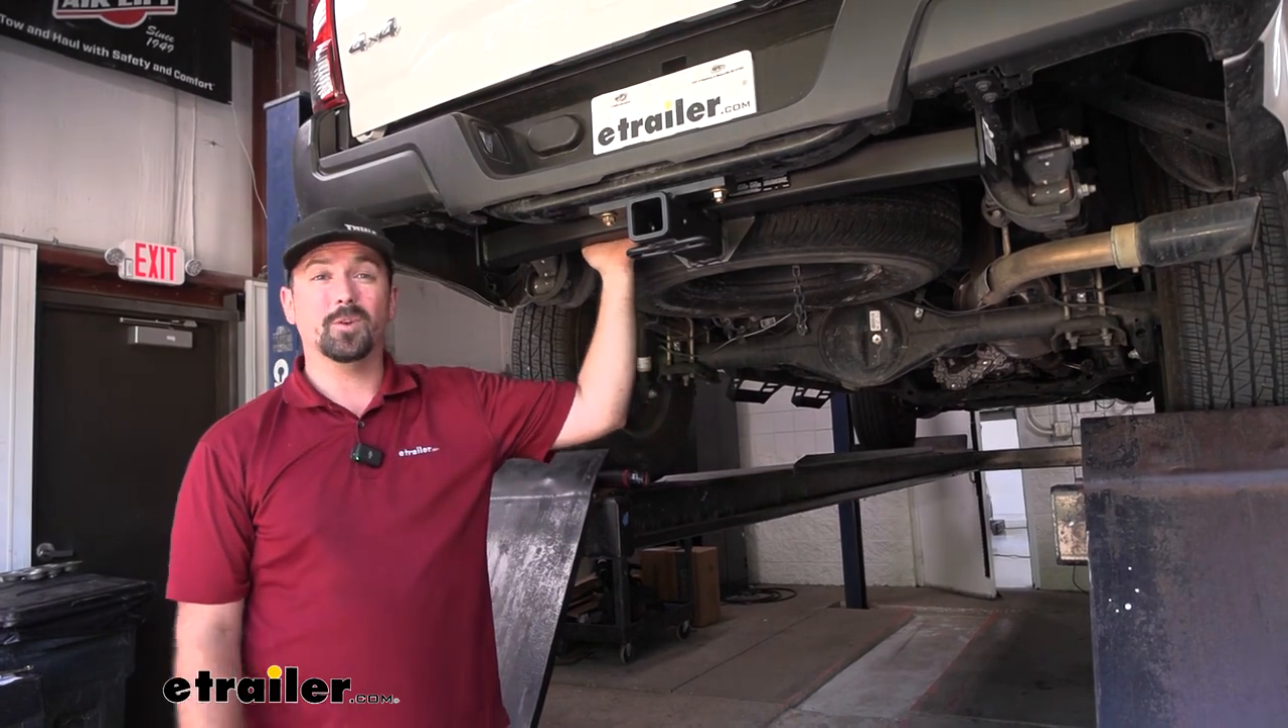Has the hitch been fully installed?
Yes.